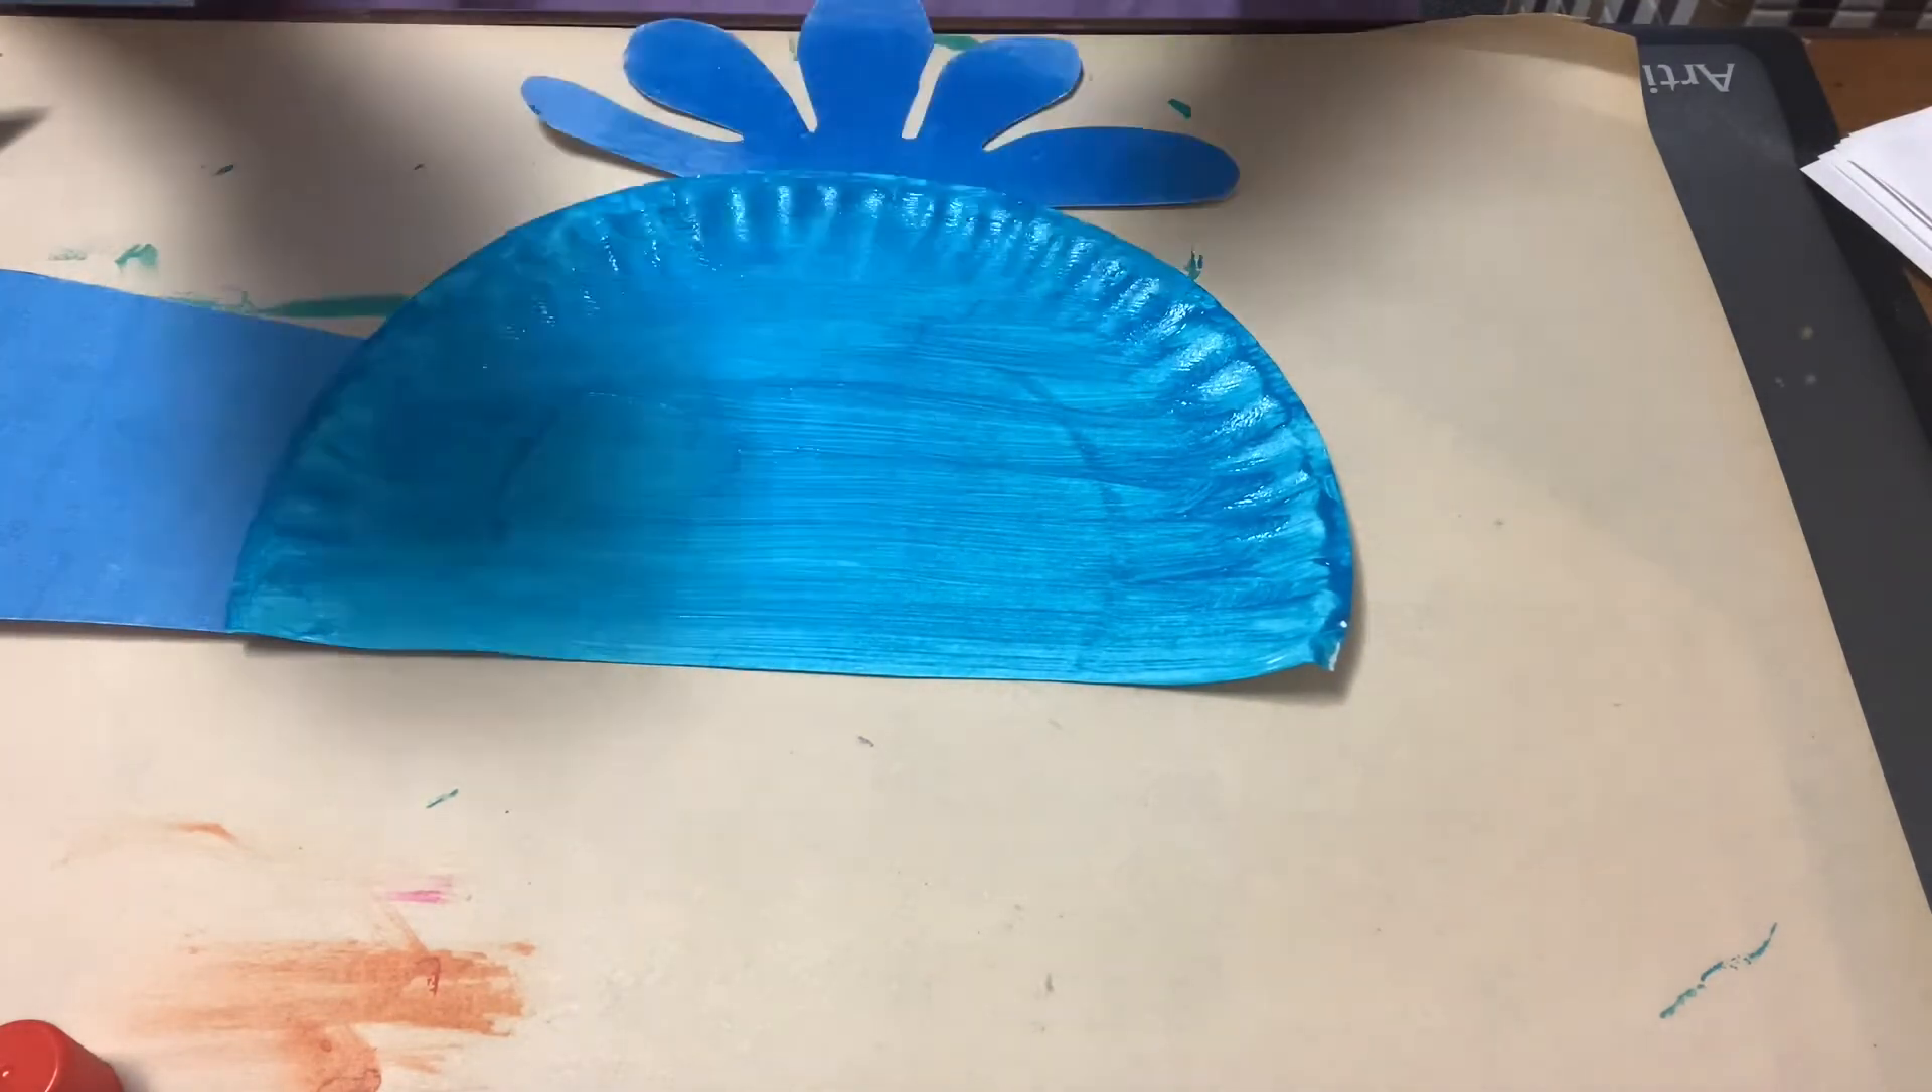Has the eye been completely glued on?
No.